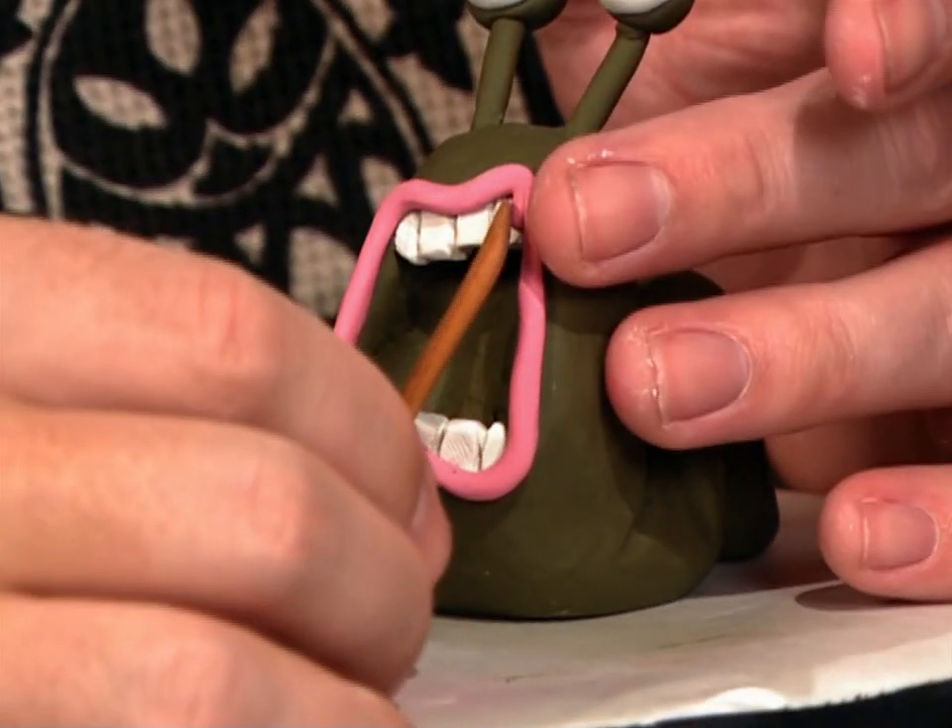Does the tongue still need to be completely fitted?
Yes.